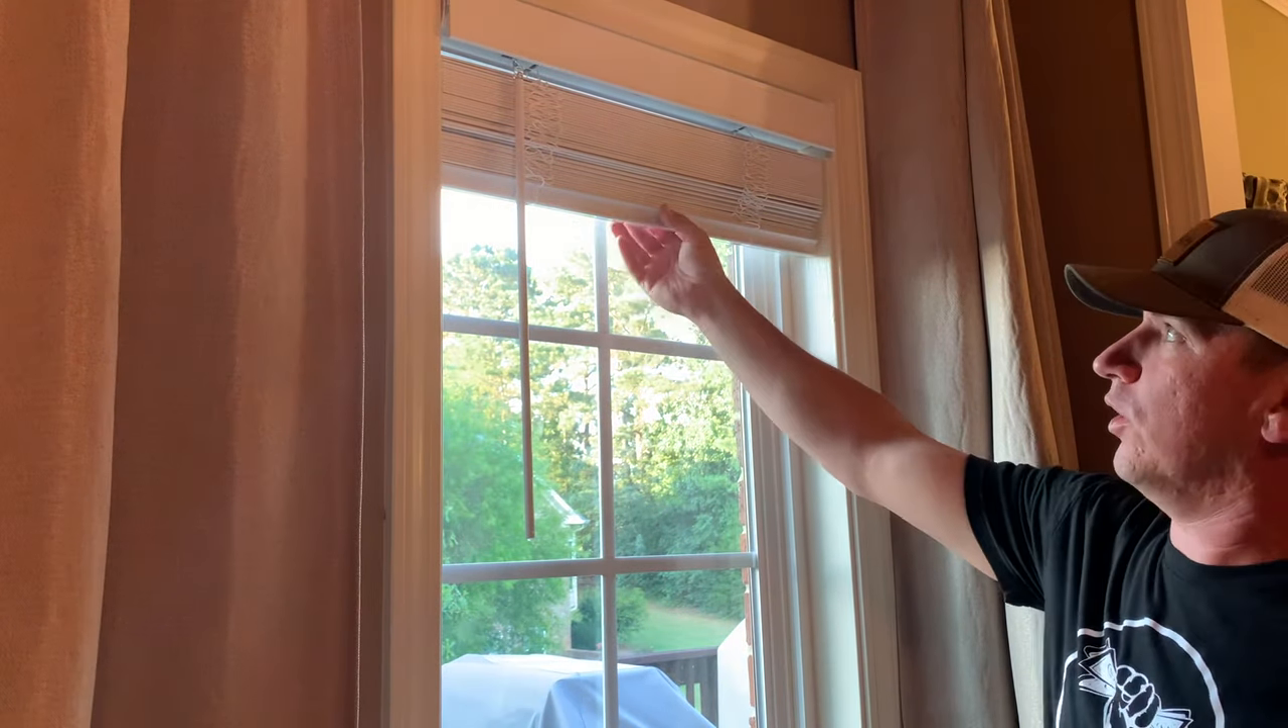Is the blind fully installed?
Yes.